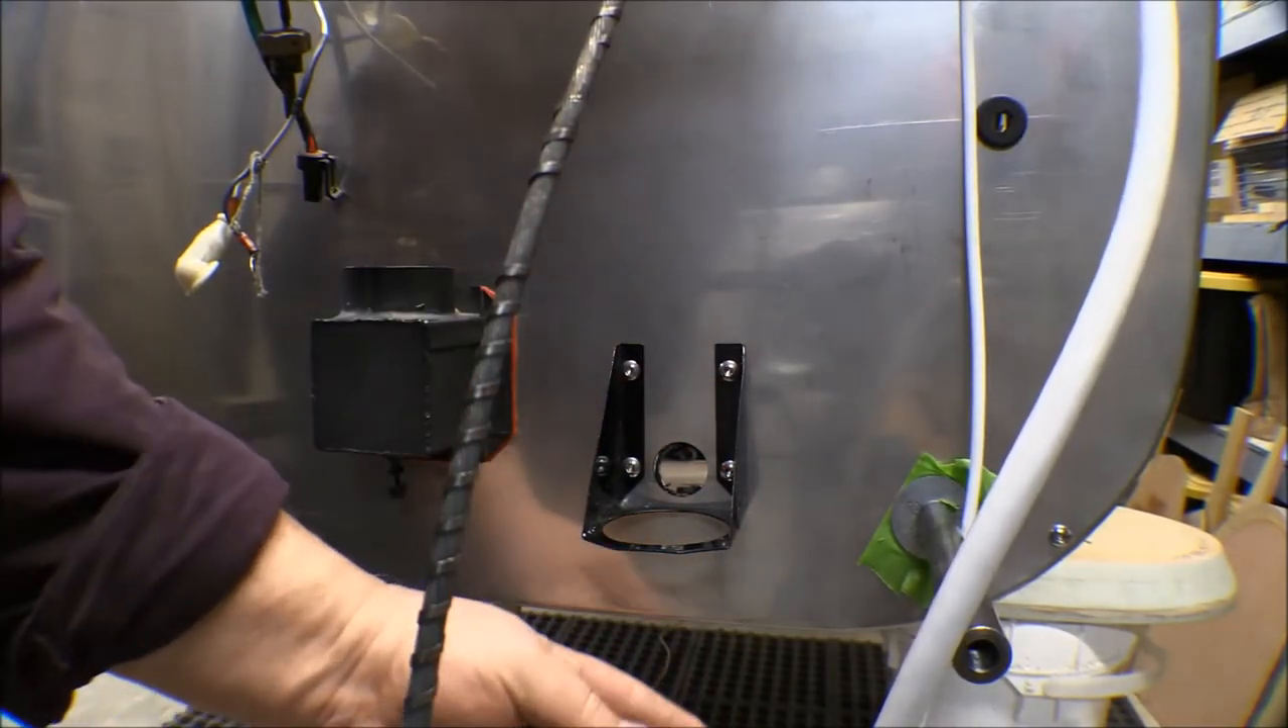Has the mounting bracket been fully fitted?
Yes.